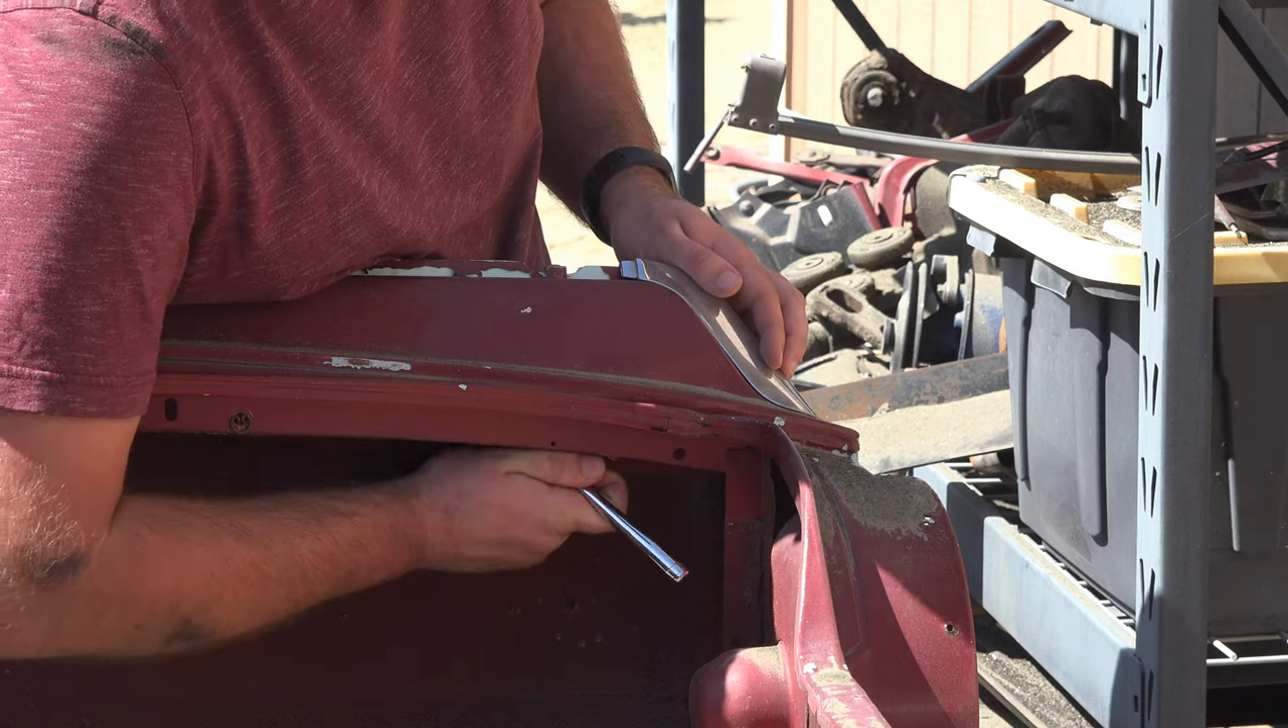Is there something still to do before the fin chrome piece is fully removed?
Yes.